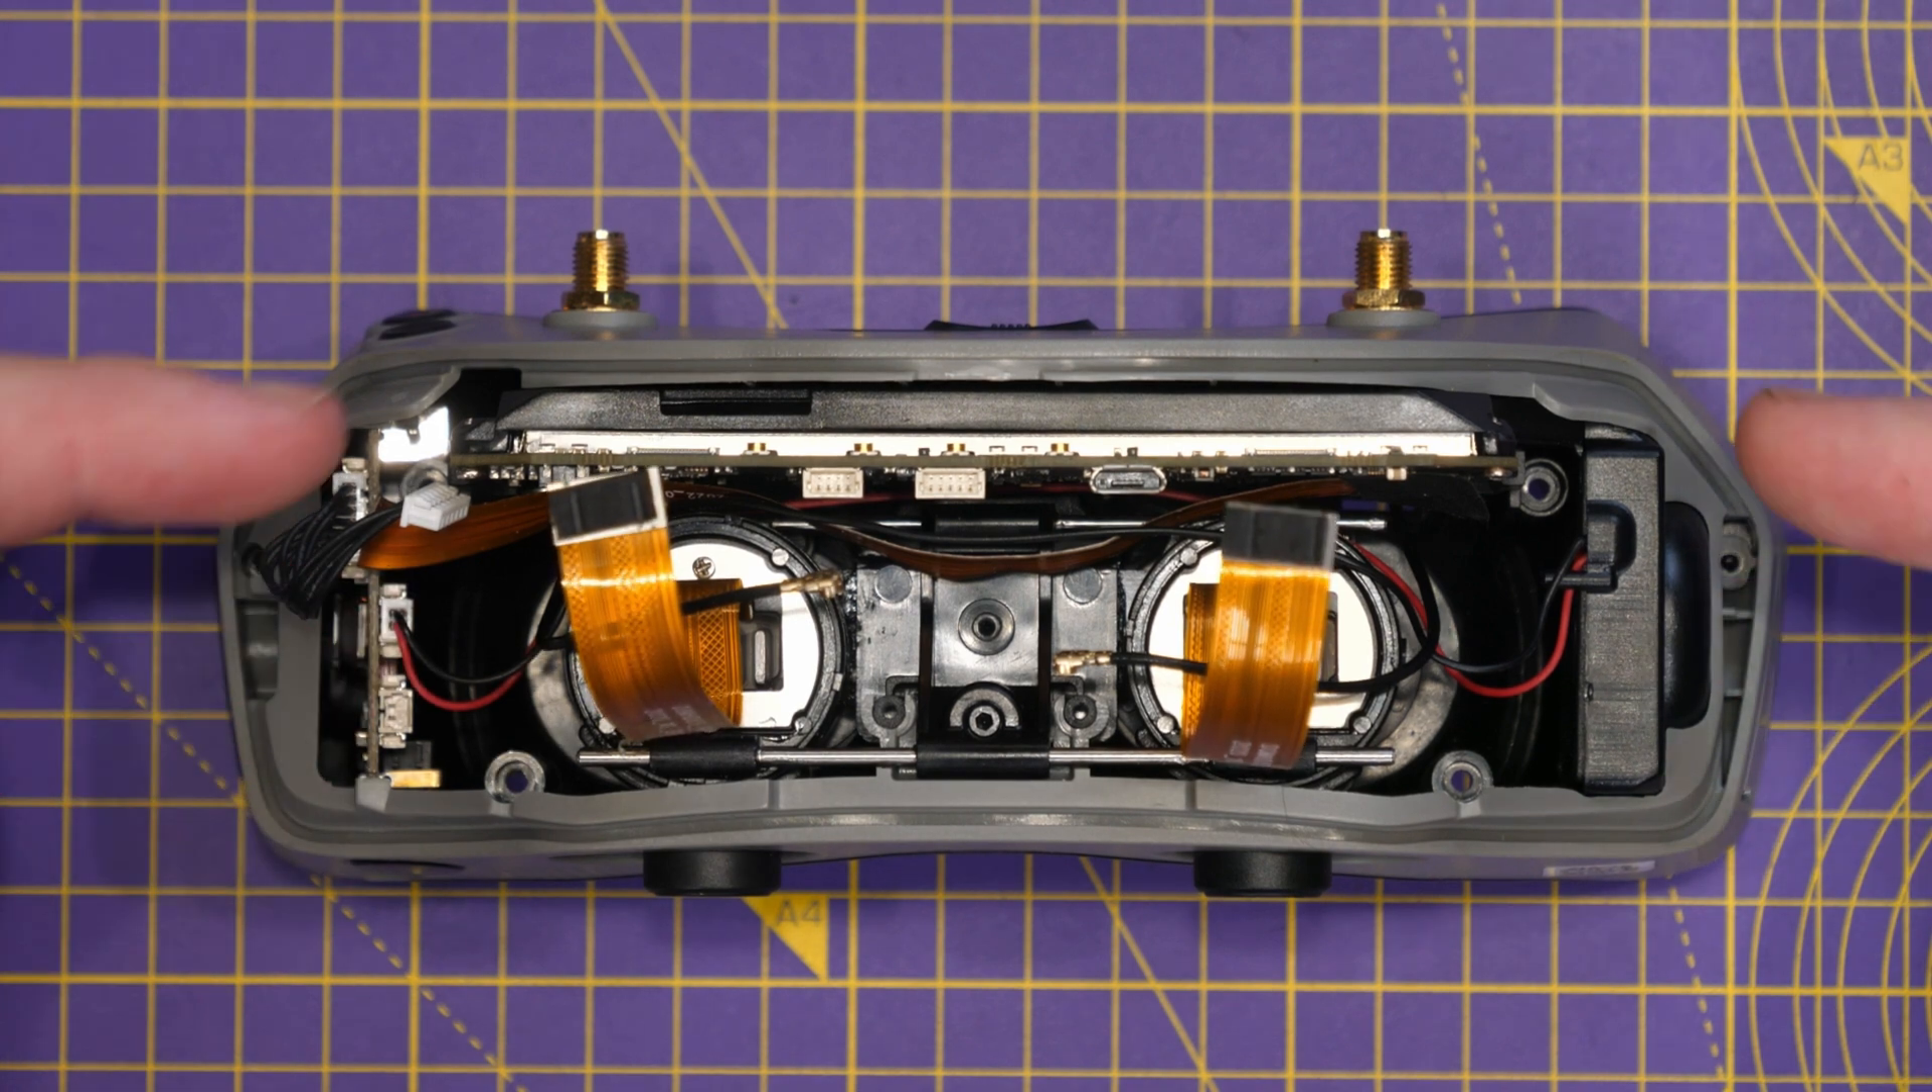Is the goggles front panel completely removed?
Yes.